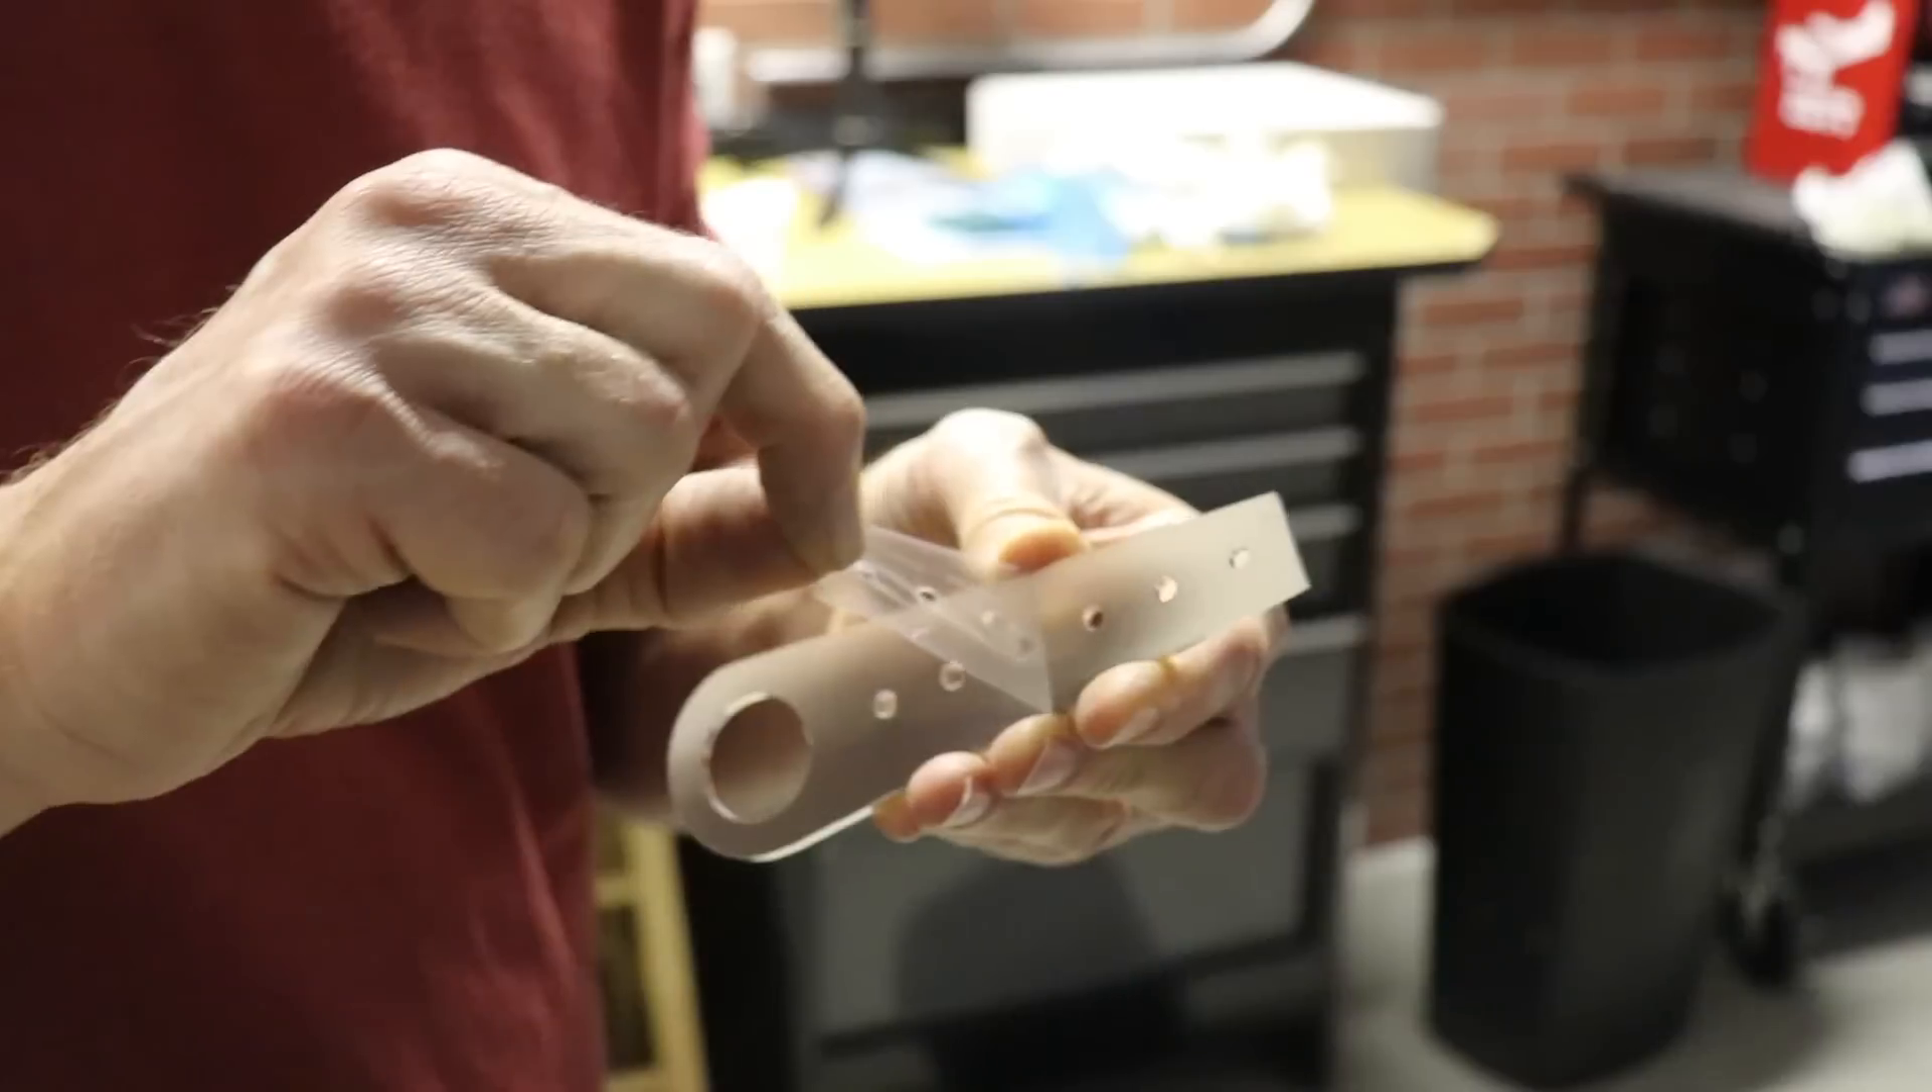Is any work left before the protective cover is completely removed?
Yes.